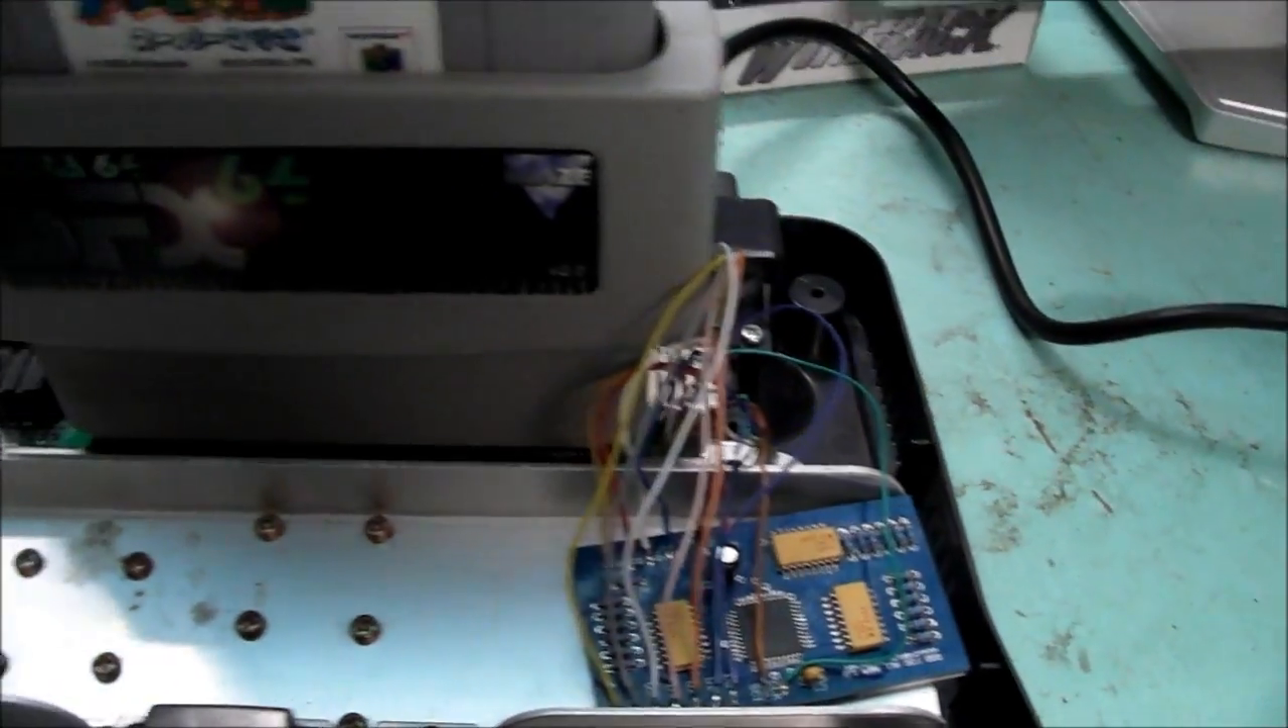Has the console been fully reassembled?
No.